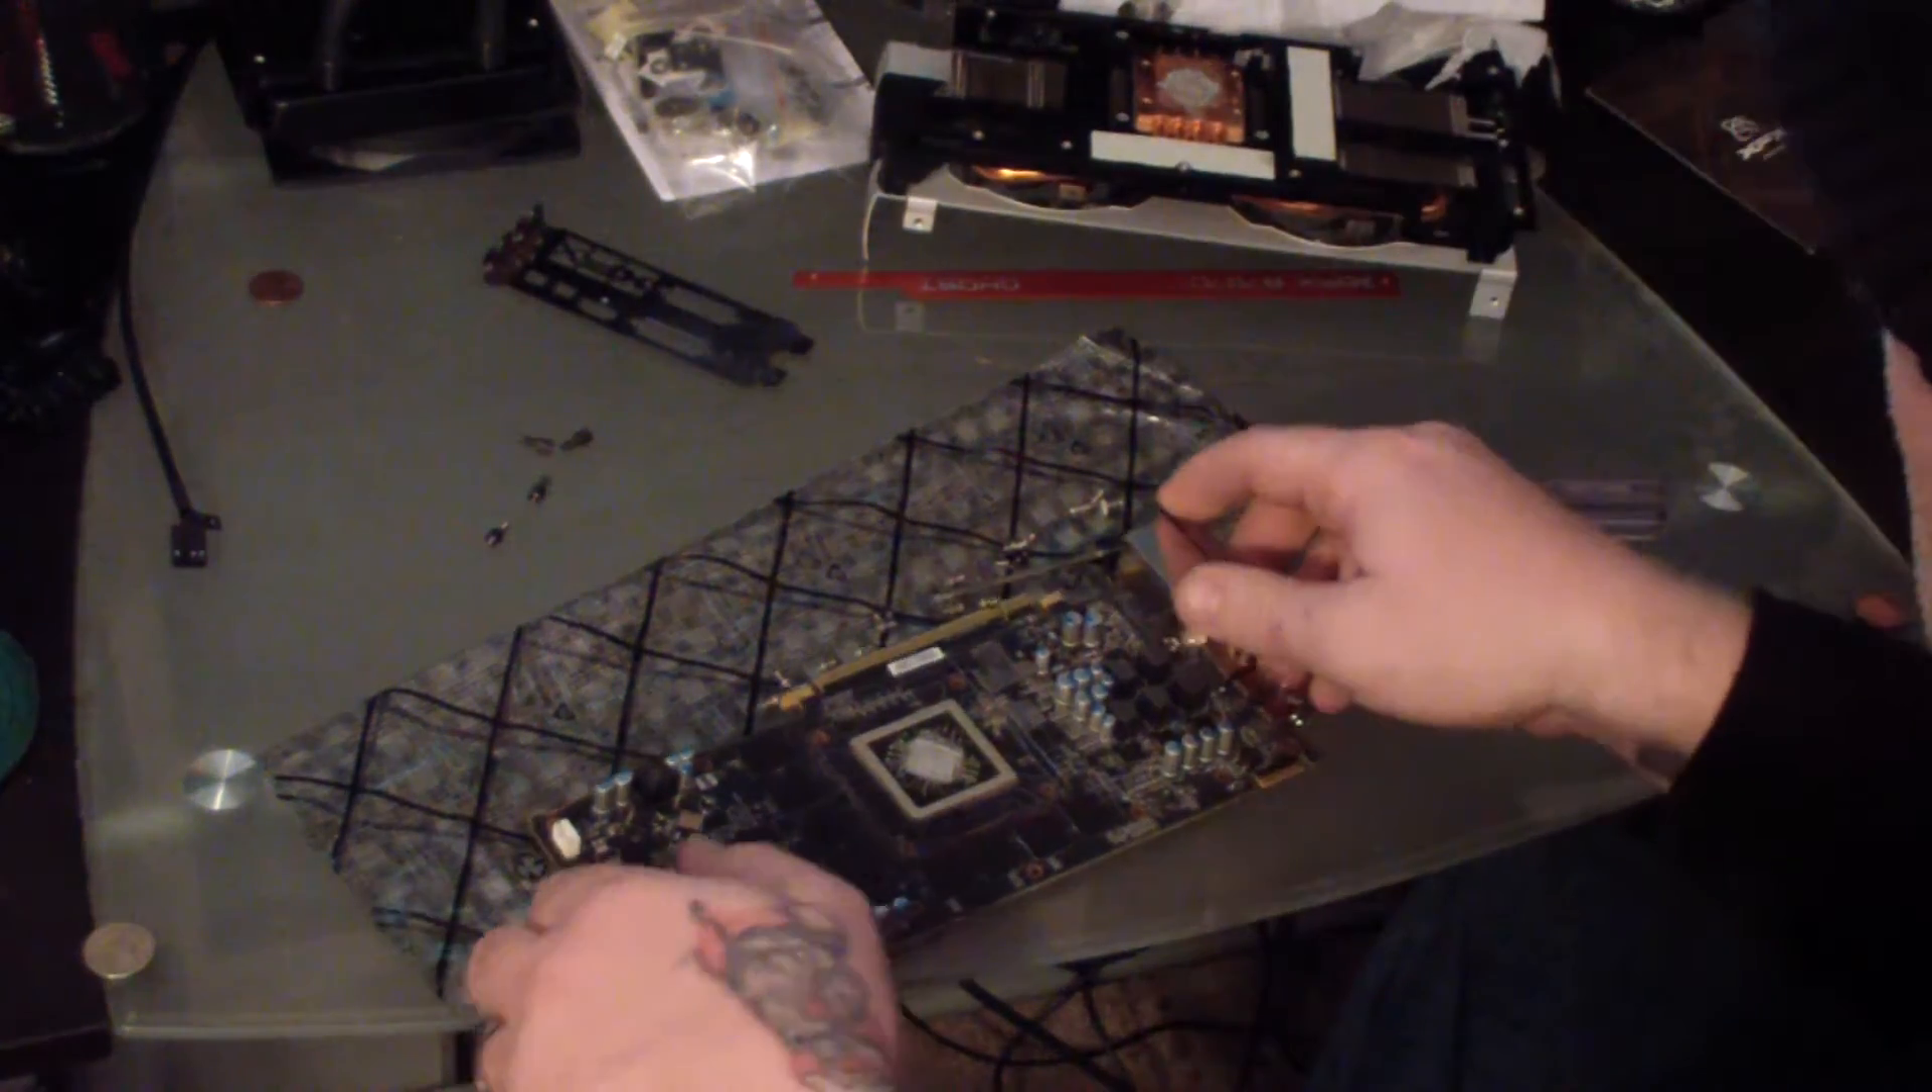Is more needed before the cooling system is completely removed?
No.